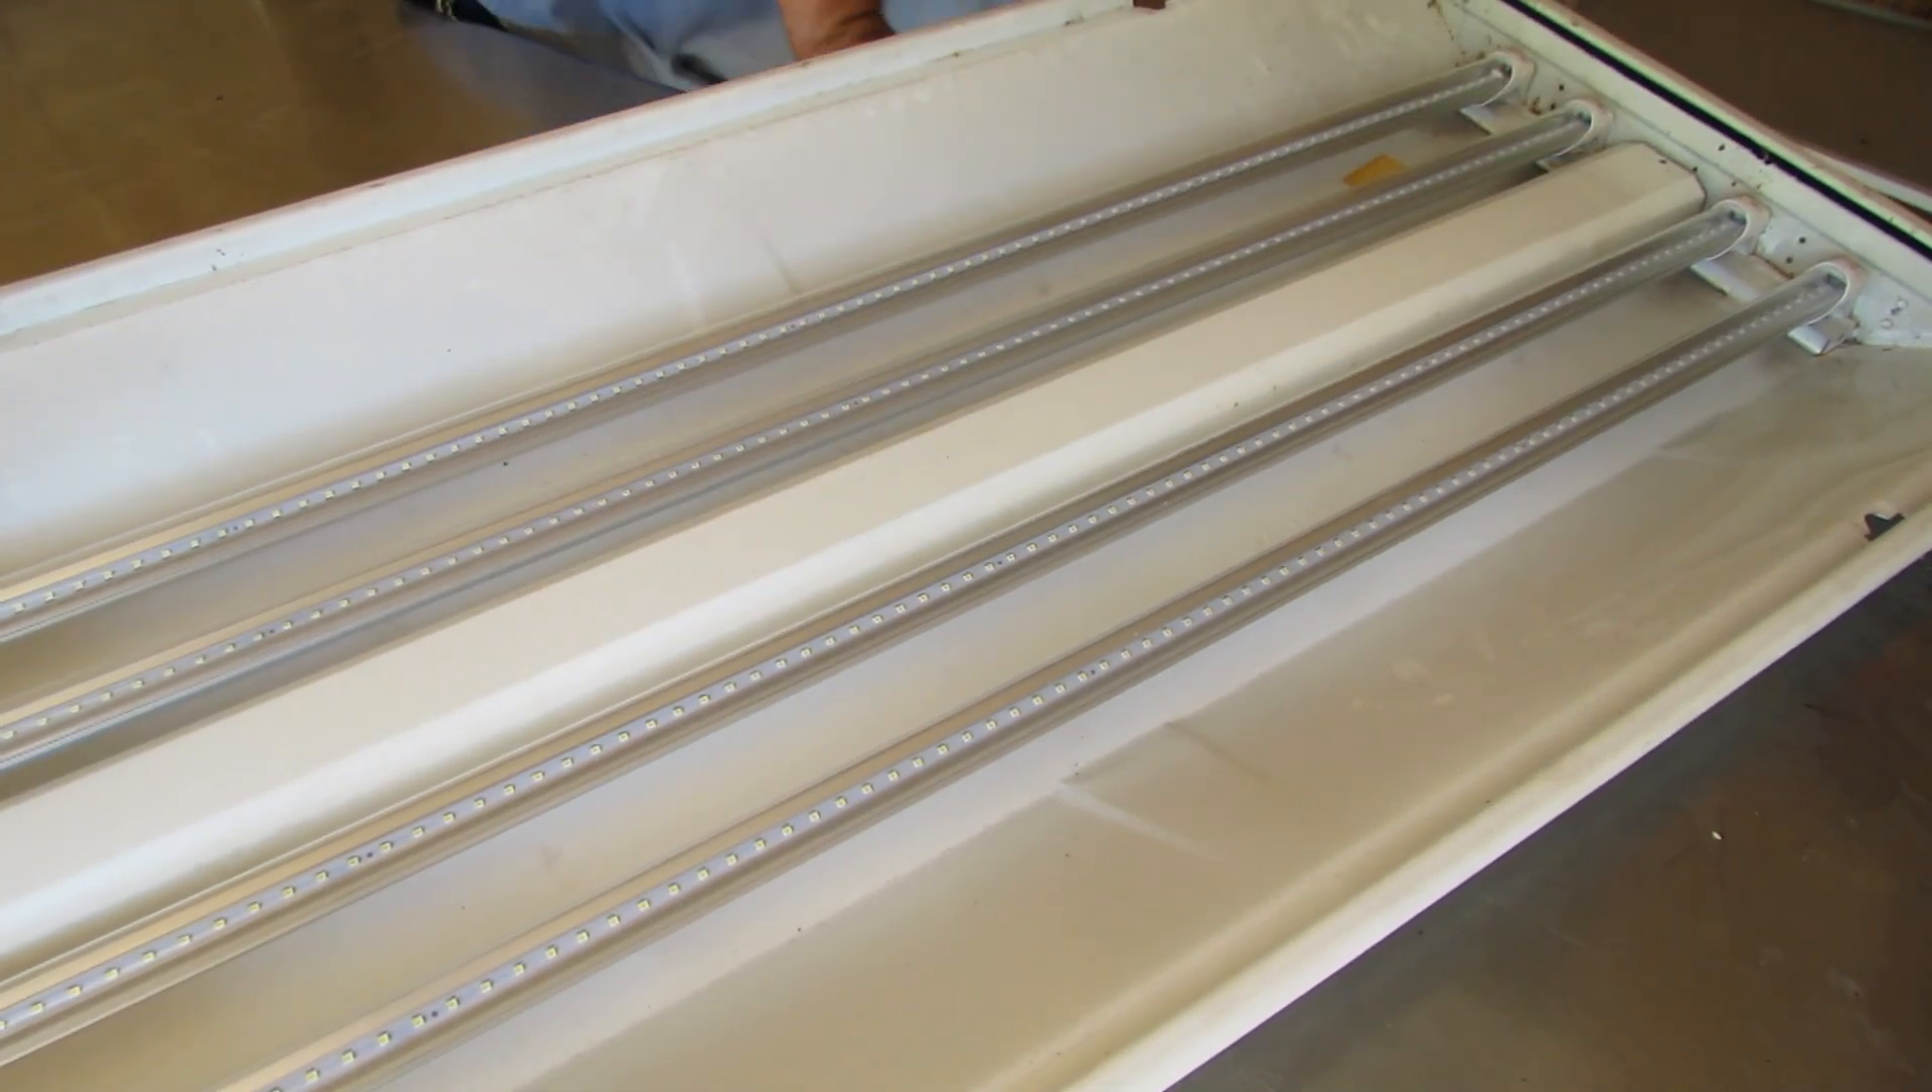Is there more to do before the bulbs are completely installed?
No.